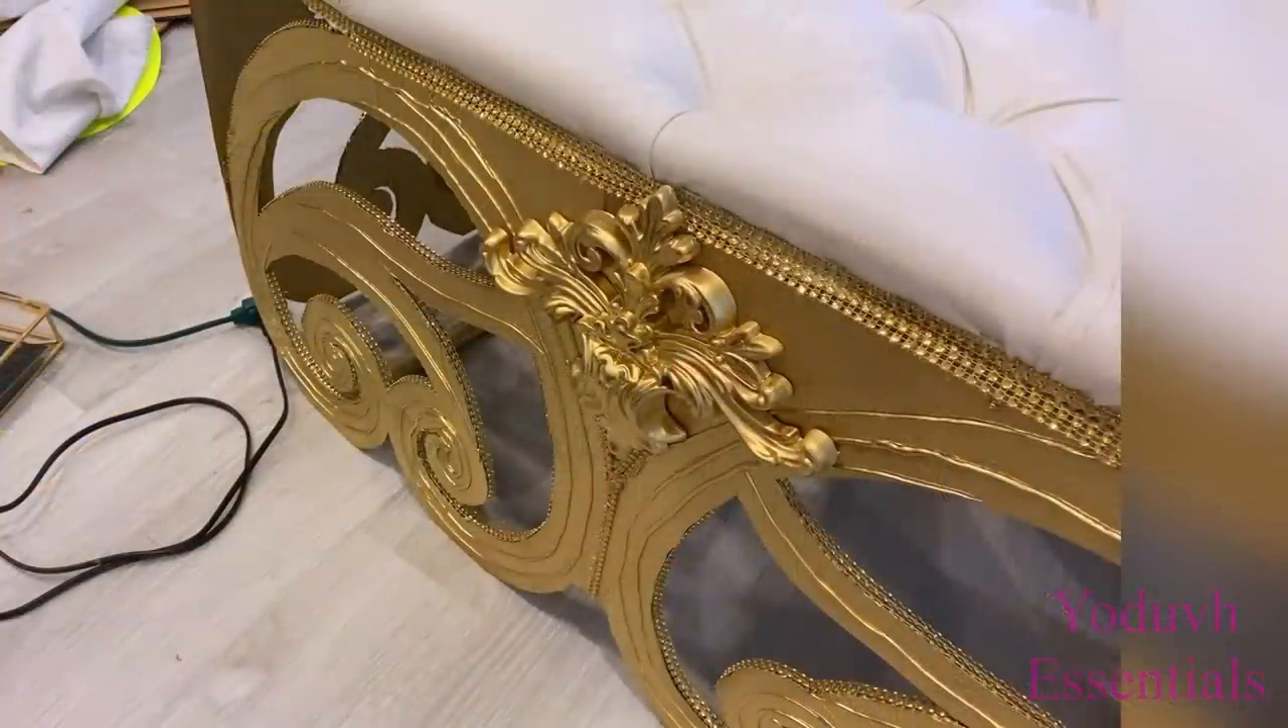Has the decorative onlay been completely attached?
Yes.